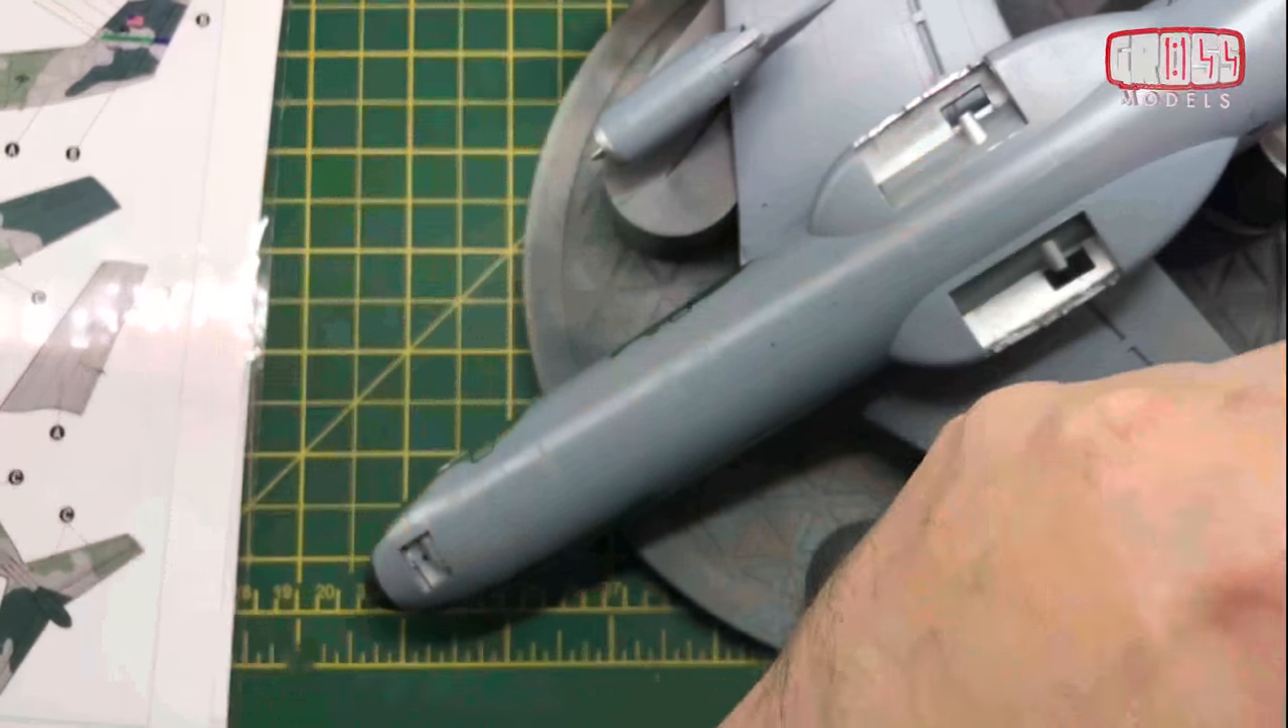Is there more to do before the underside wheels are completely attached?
Yes.